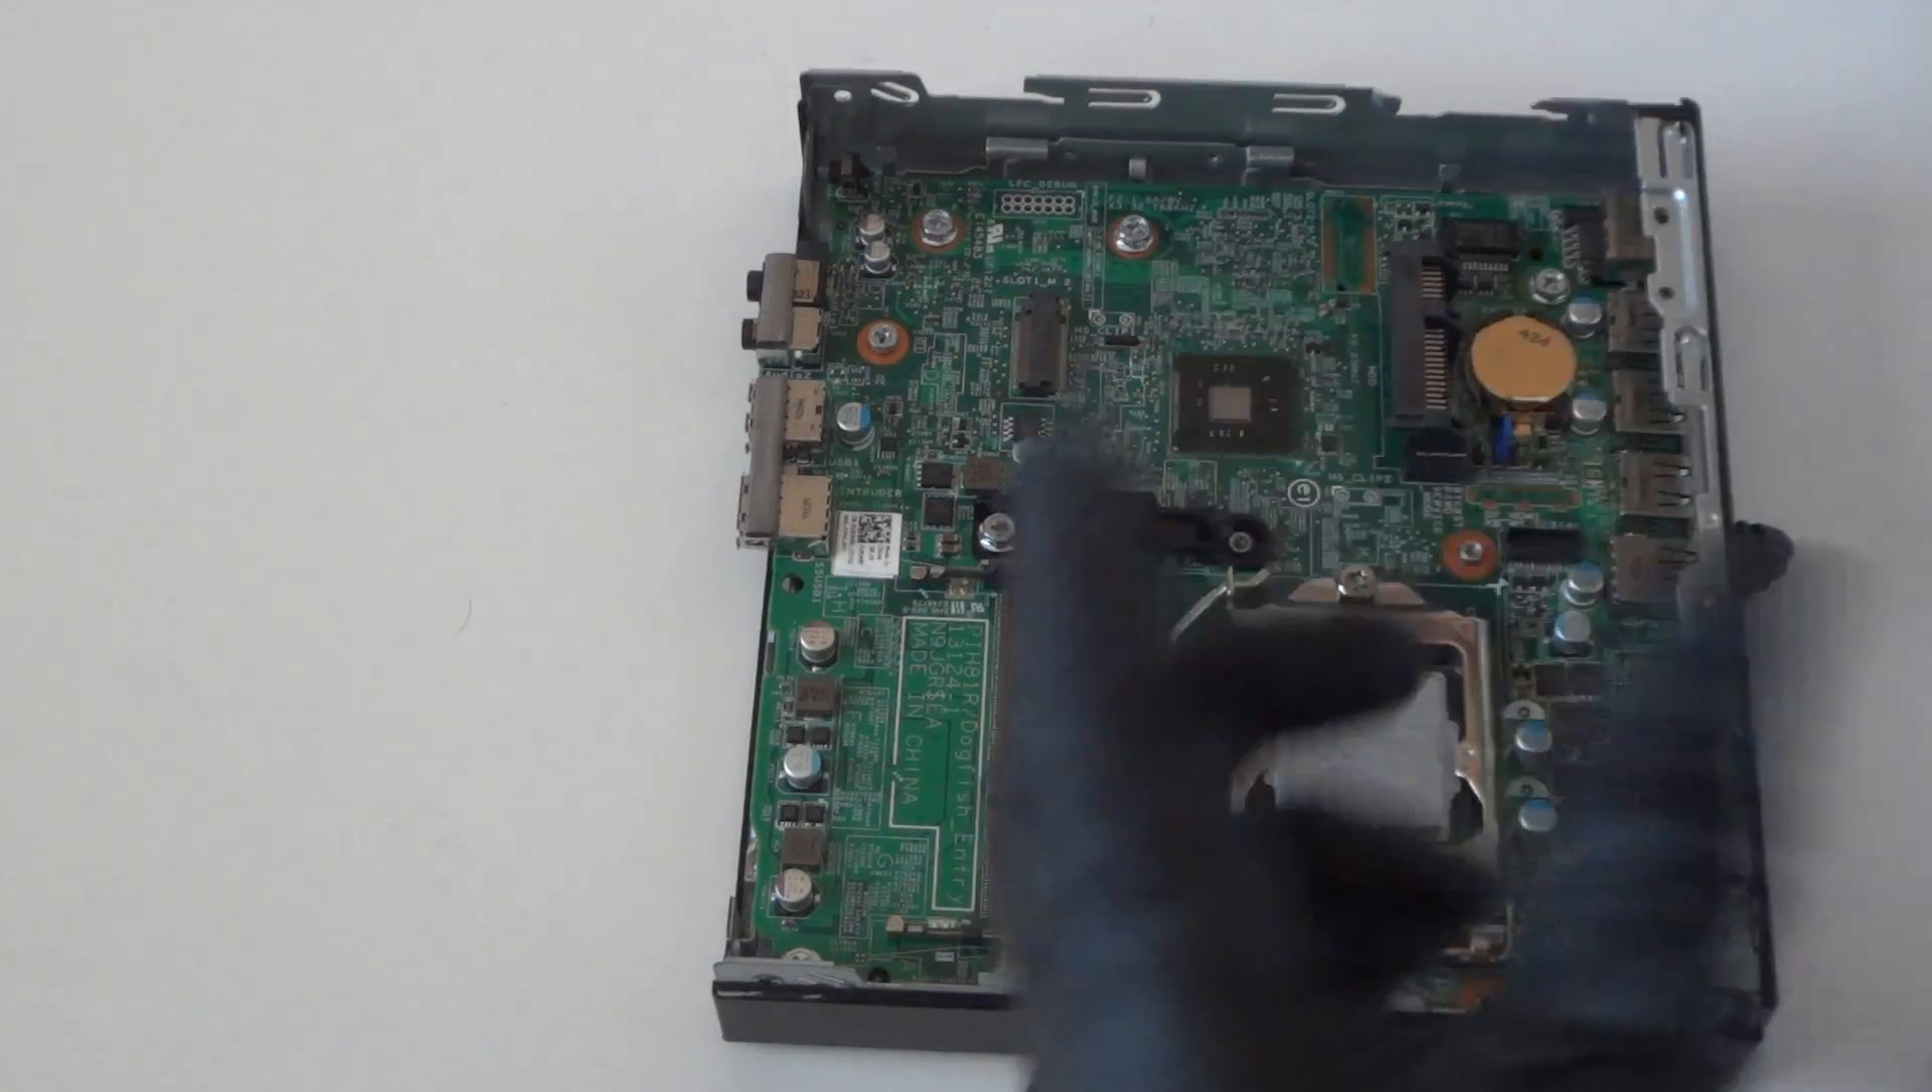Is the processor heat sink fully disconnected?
Yes.